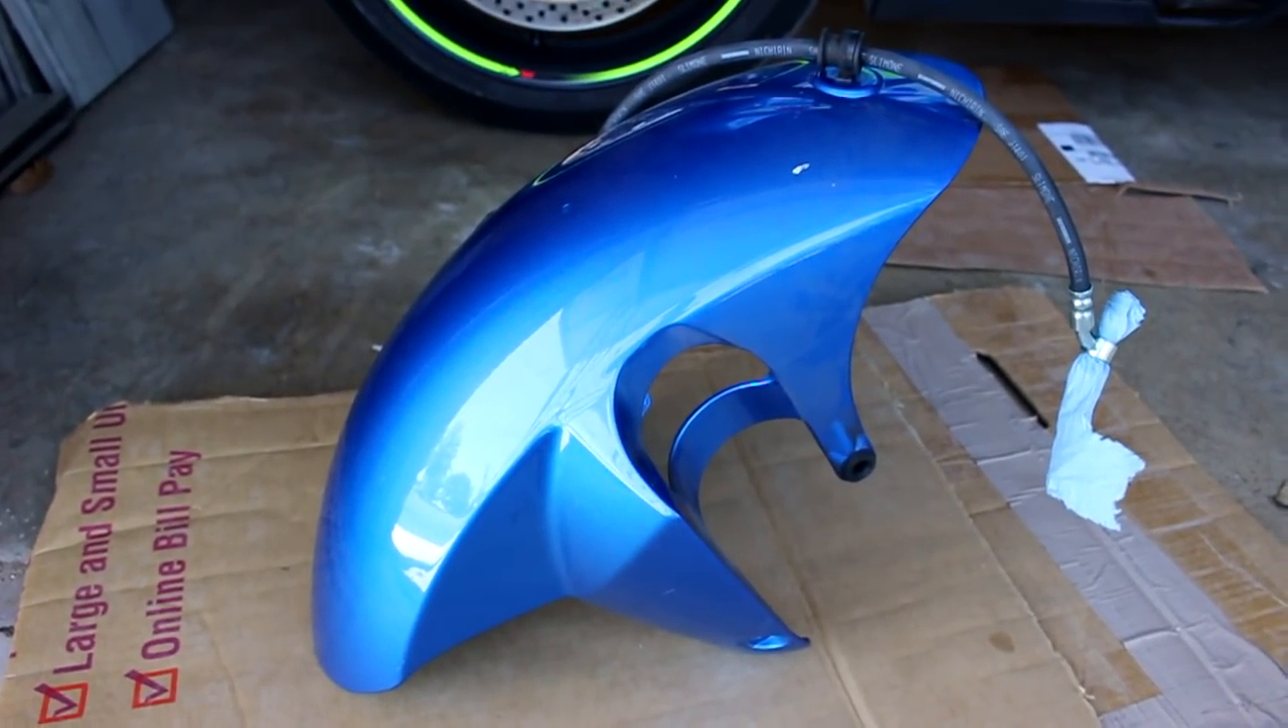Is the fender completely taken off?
Yes.